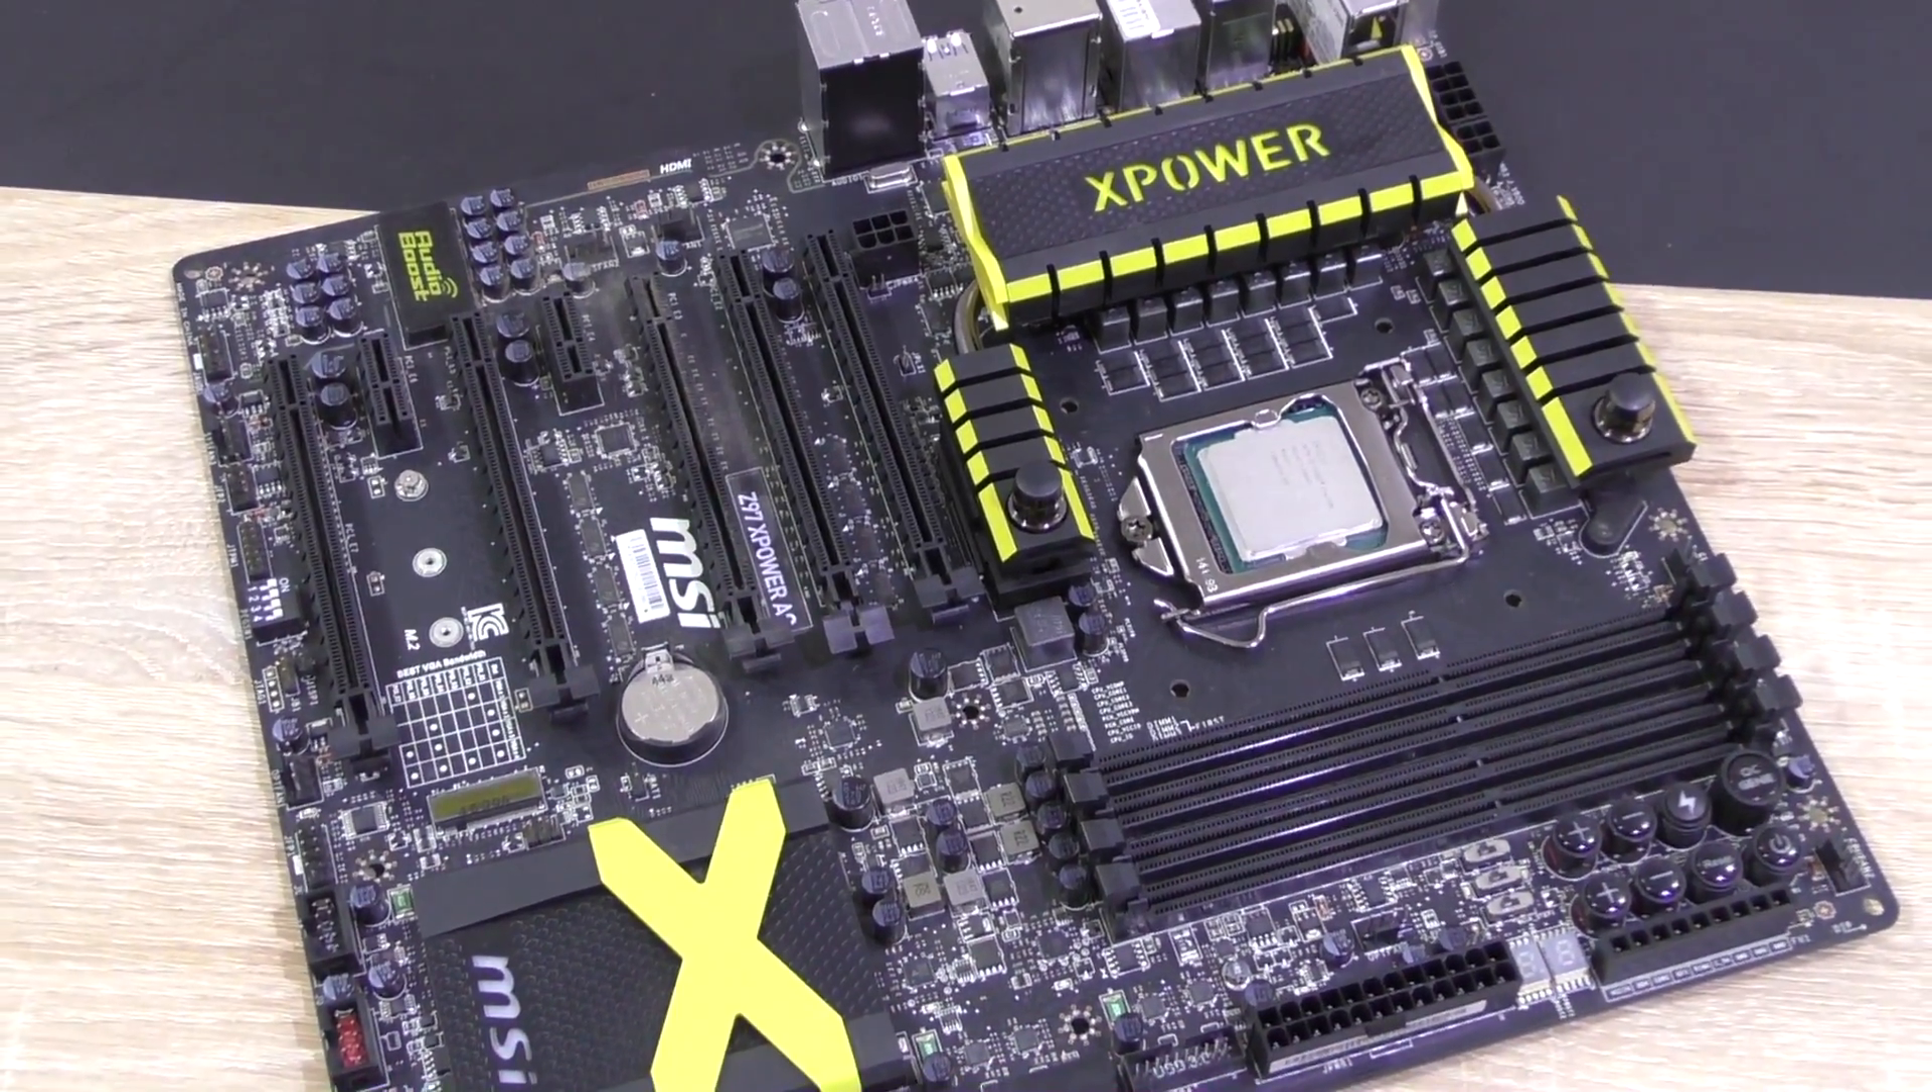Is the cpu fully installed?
Yes.